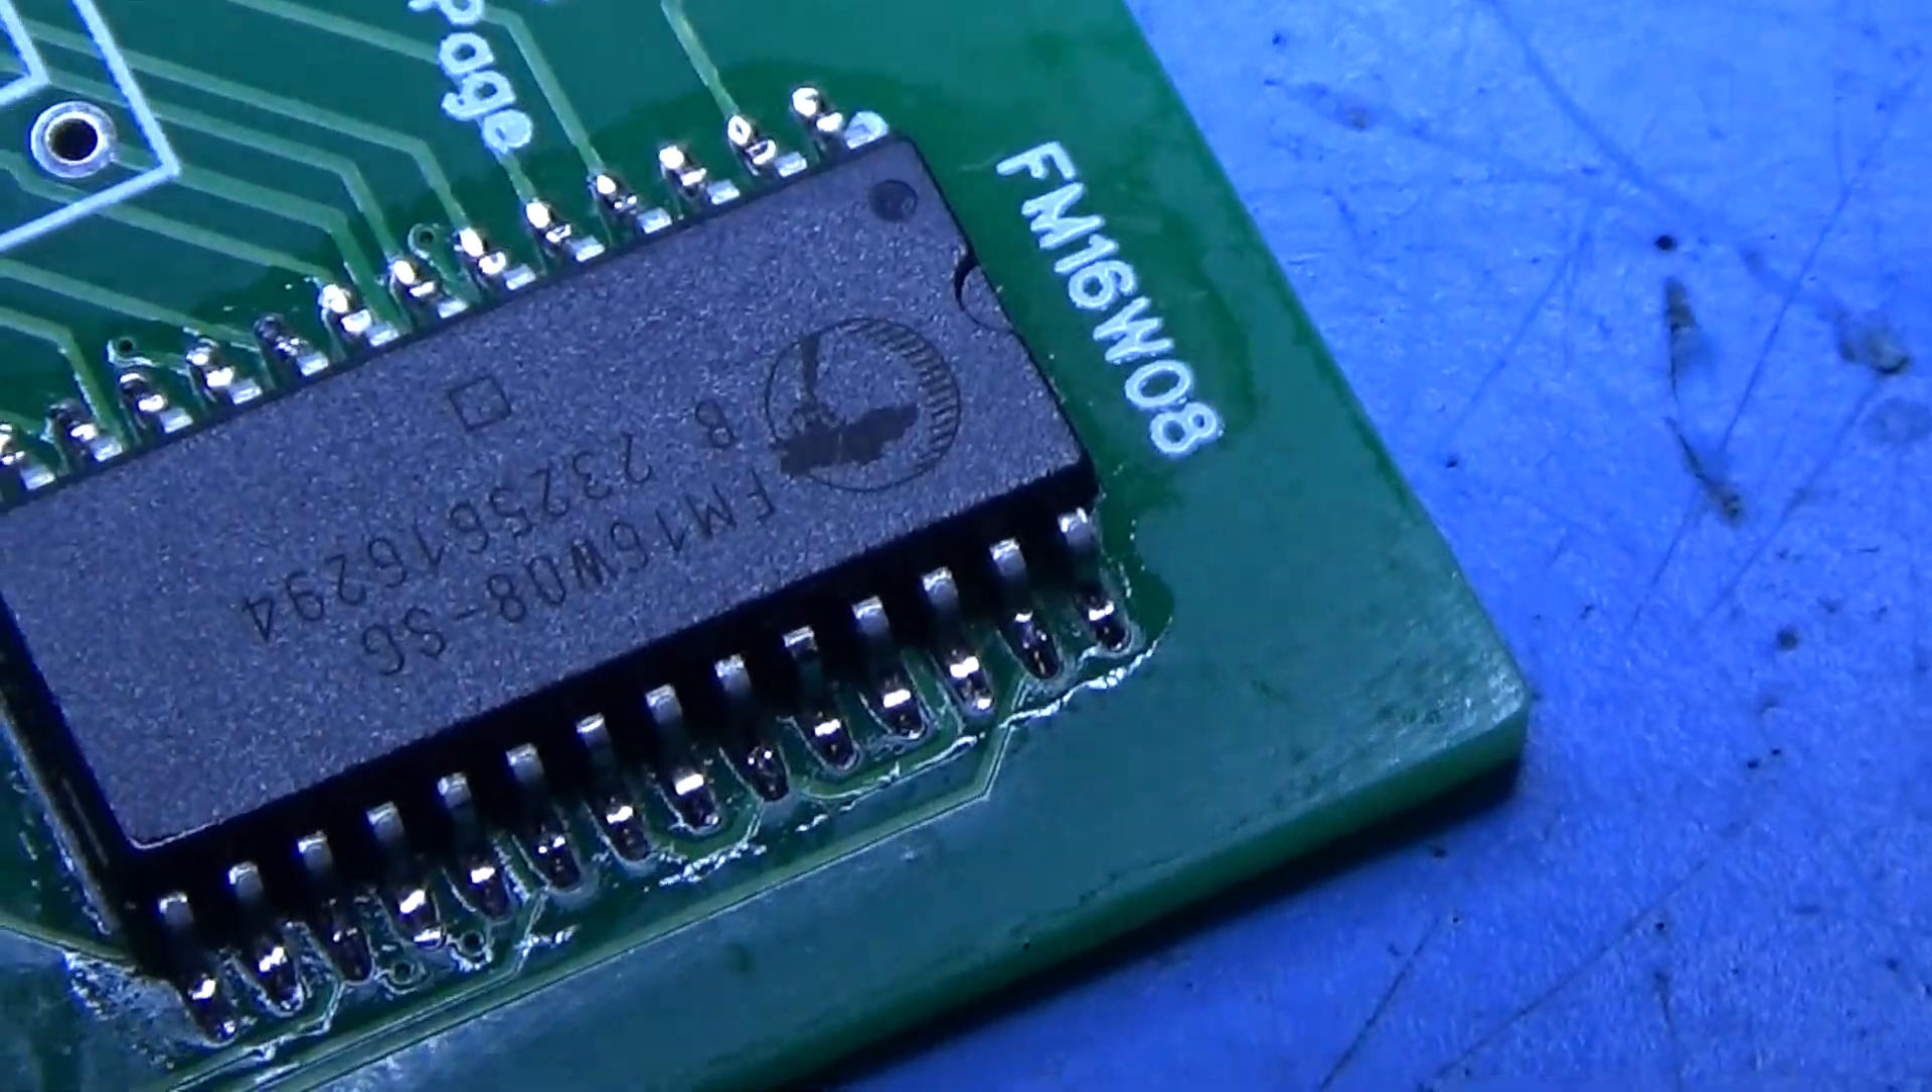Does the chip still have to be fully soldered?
No.